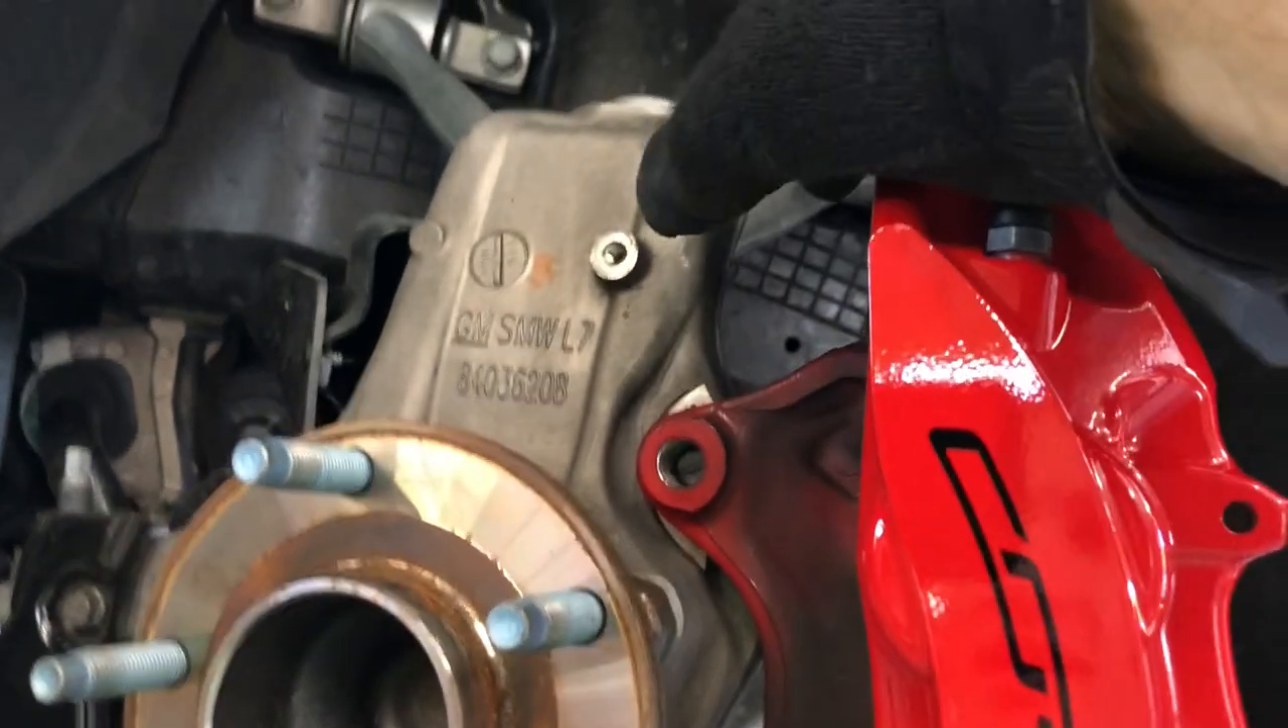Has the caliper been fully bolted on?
No.